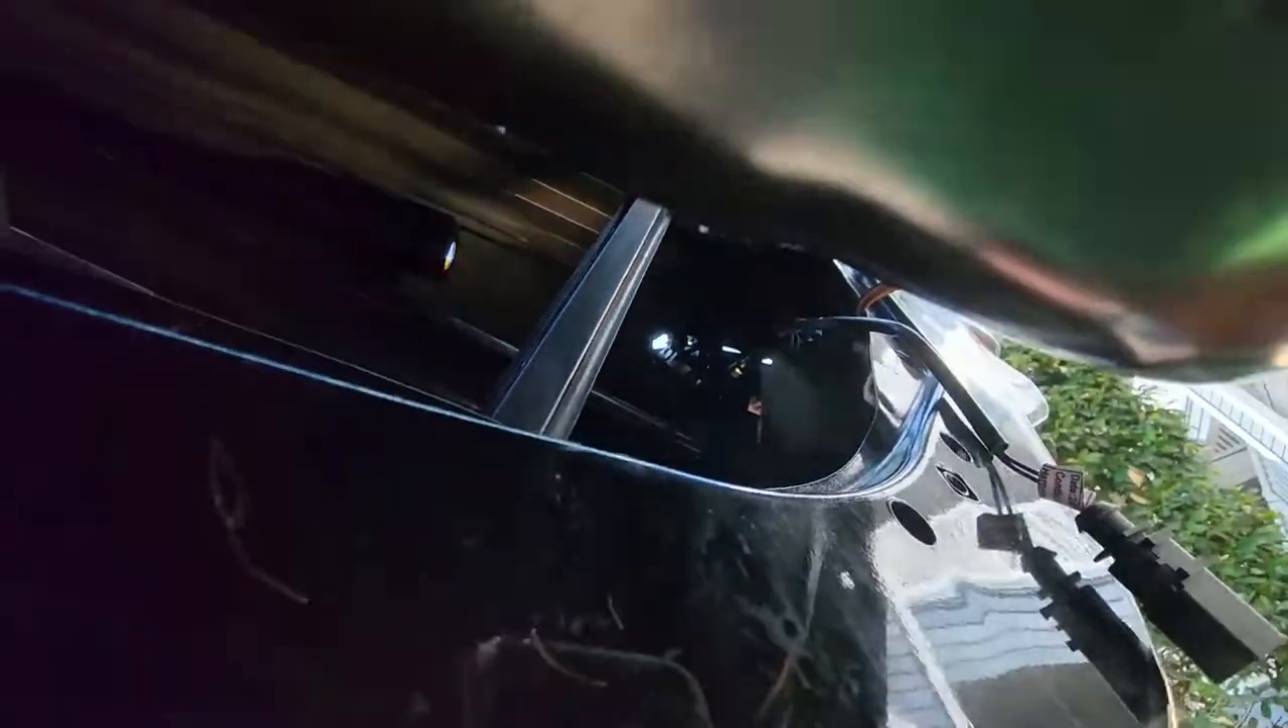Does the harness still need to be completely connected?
Yes.